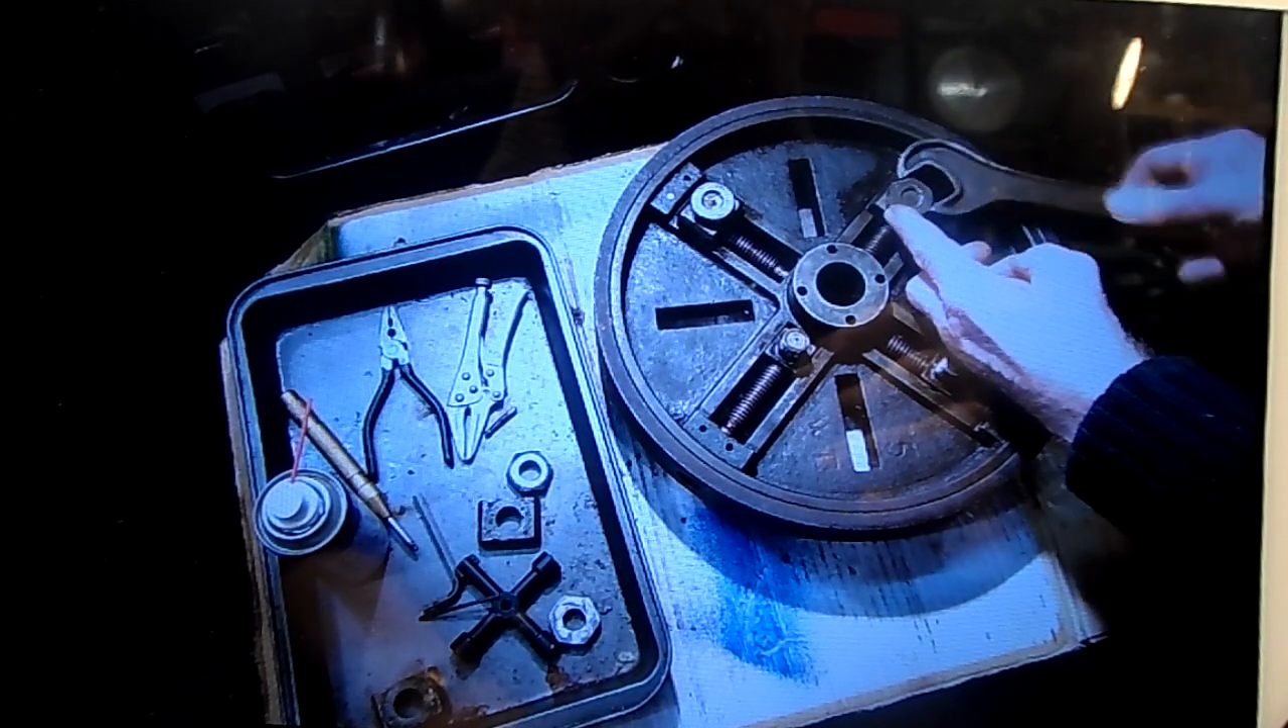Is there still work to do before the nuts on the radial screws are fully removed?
Yes.